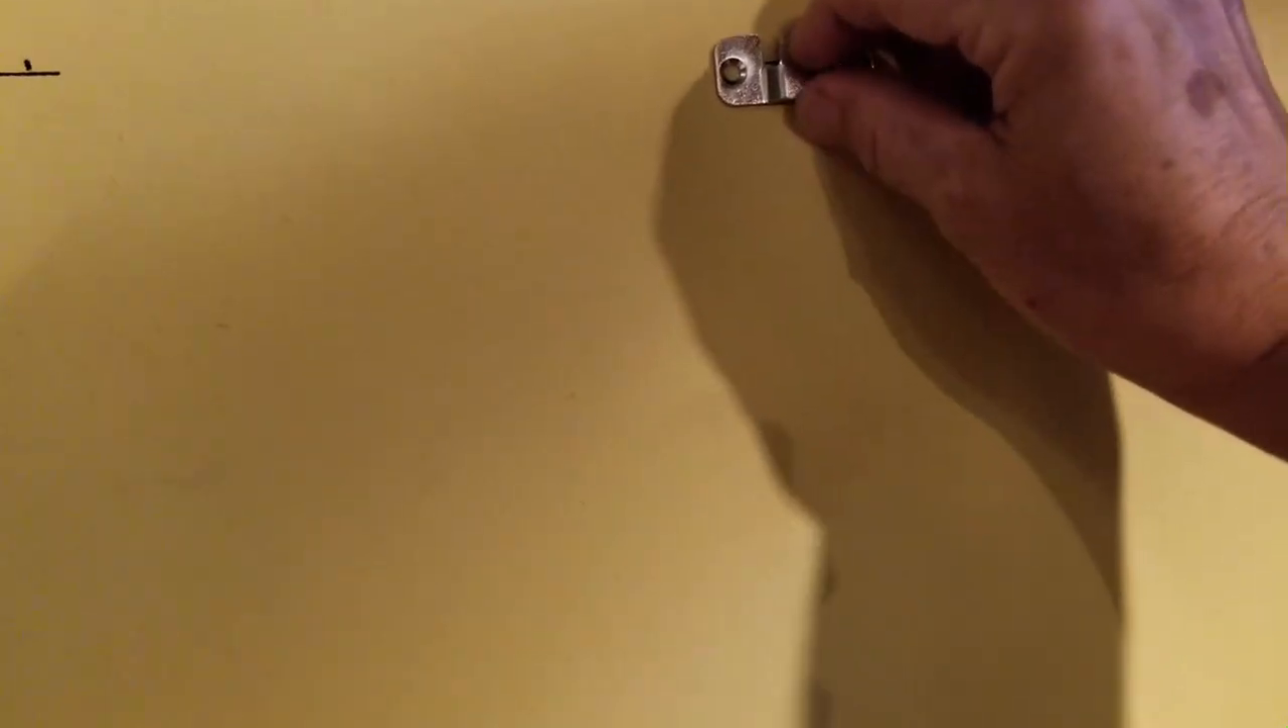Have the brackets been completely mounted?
No.